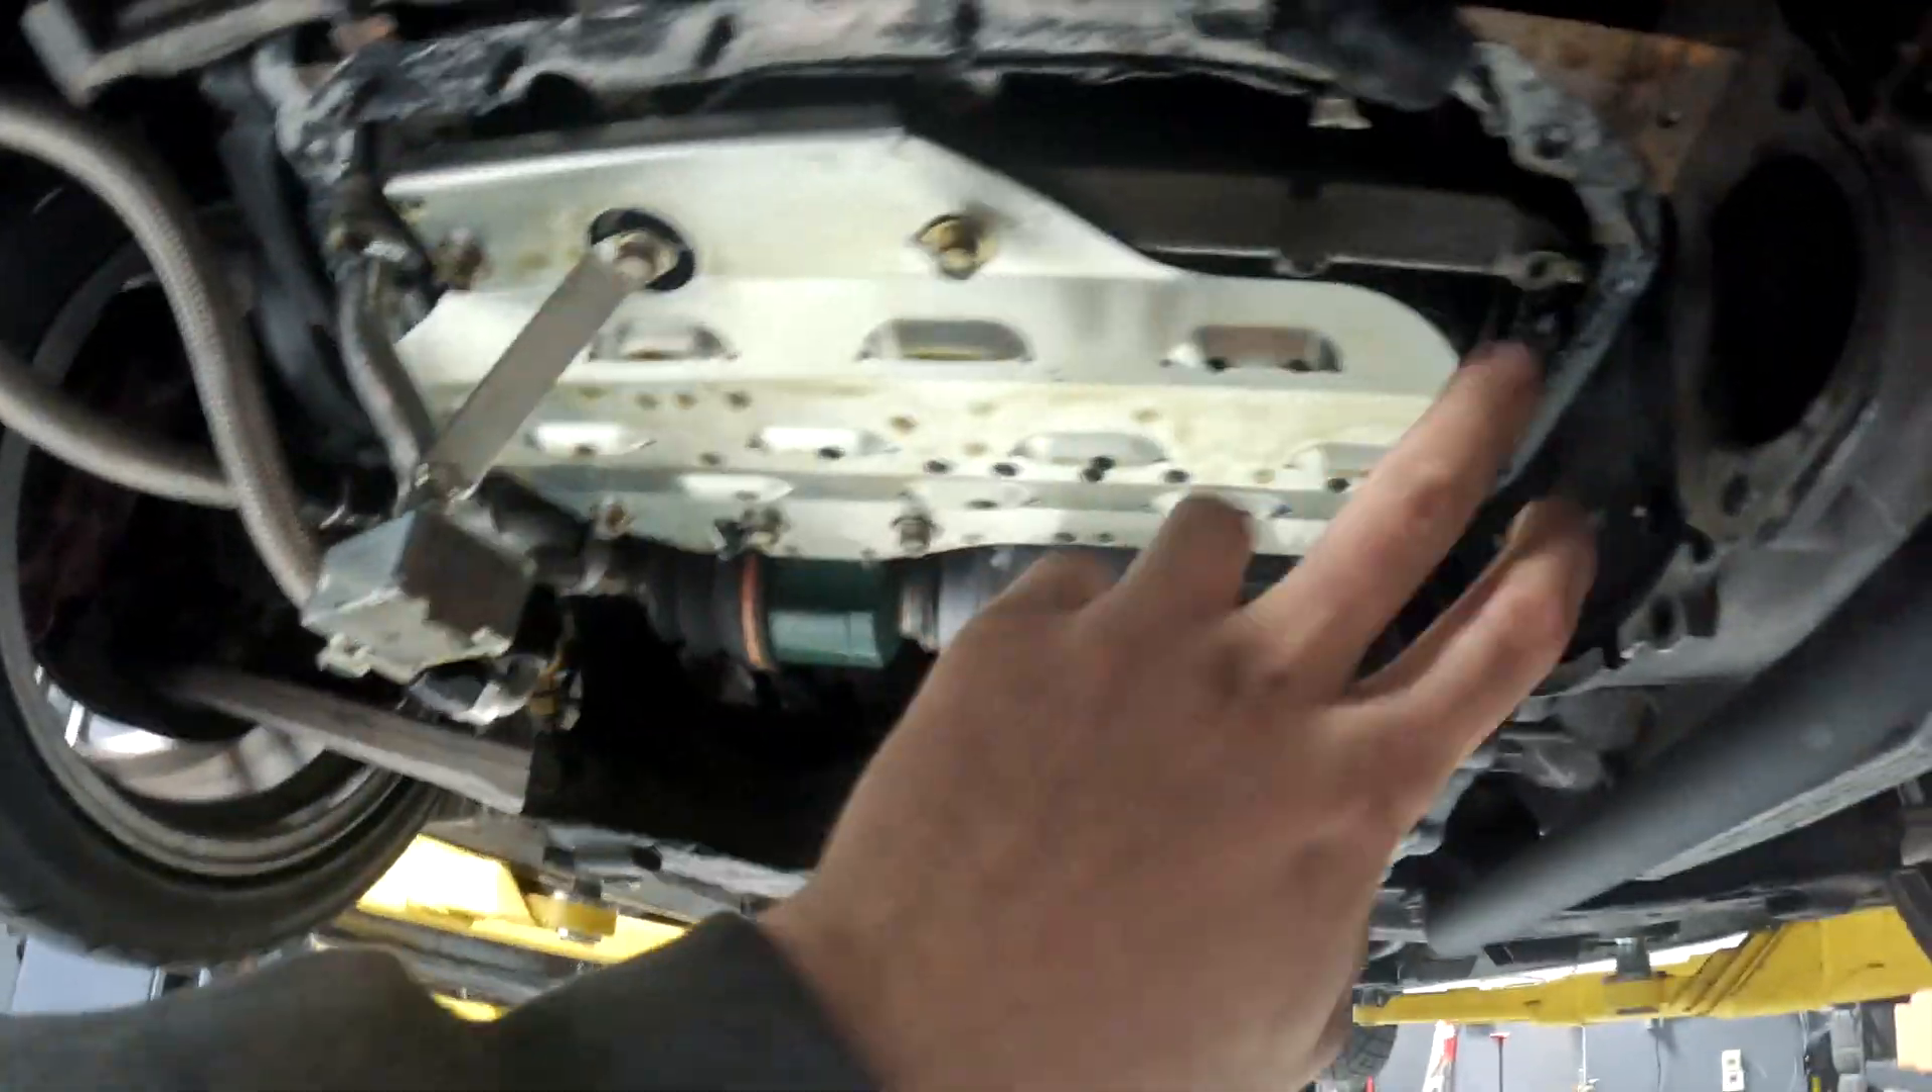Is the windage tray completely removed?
No.